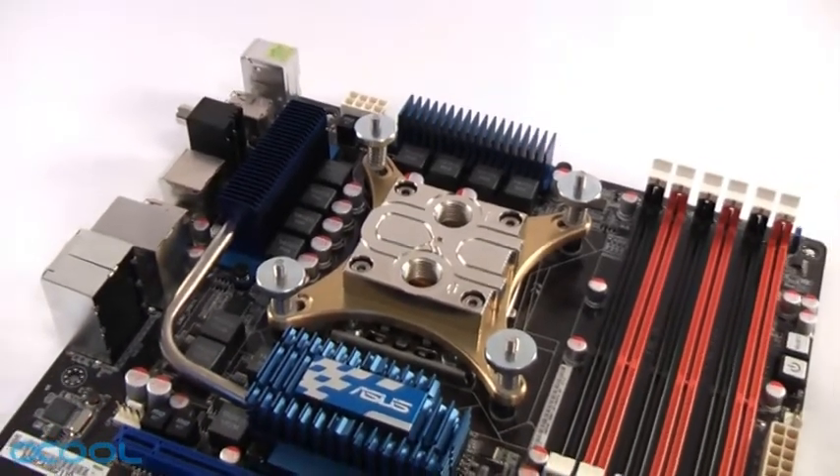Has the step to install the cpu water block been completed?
Yes.